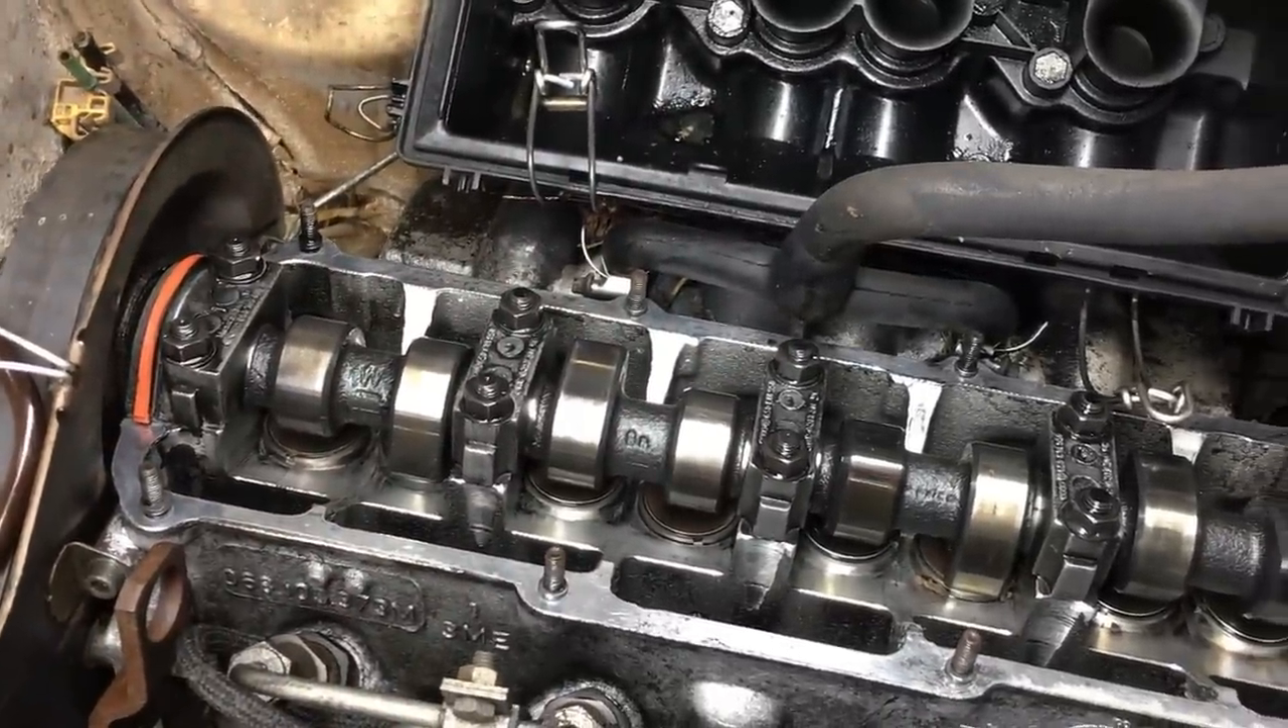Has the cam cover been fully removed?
Yes.